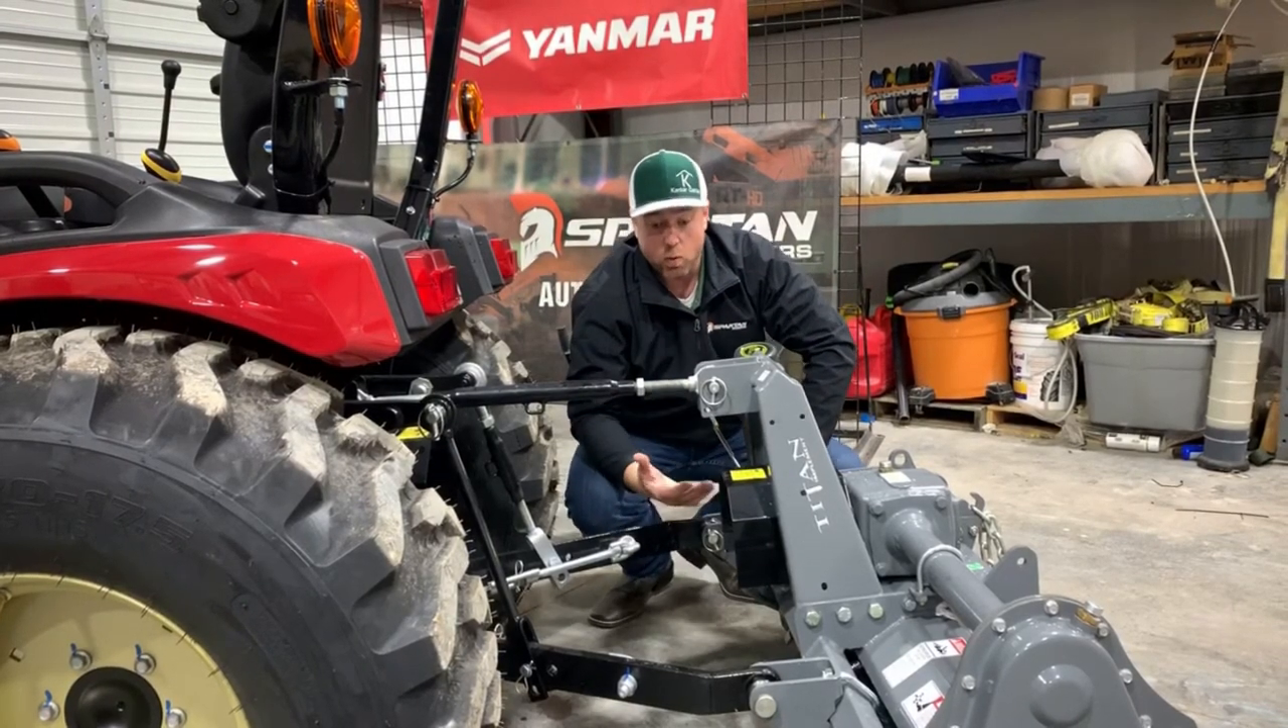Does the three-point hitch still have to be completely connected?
No.